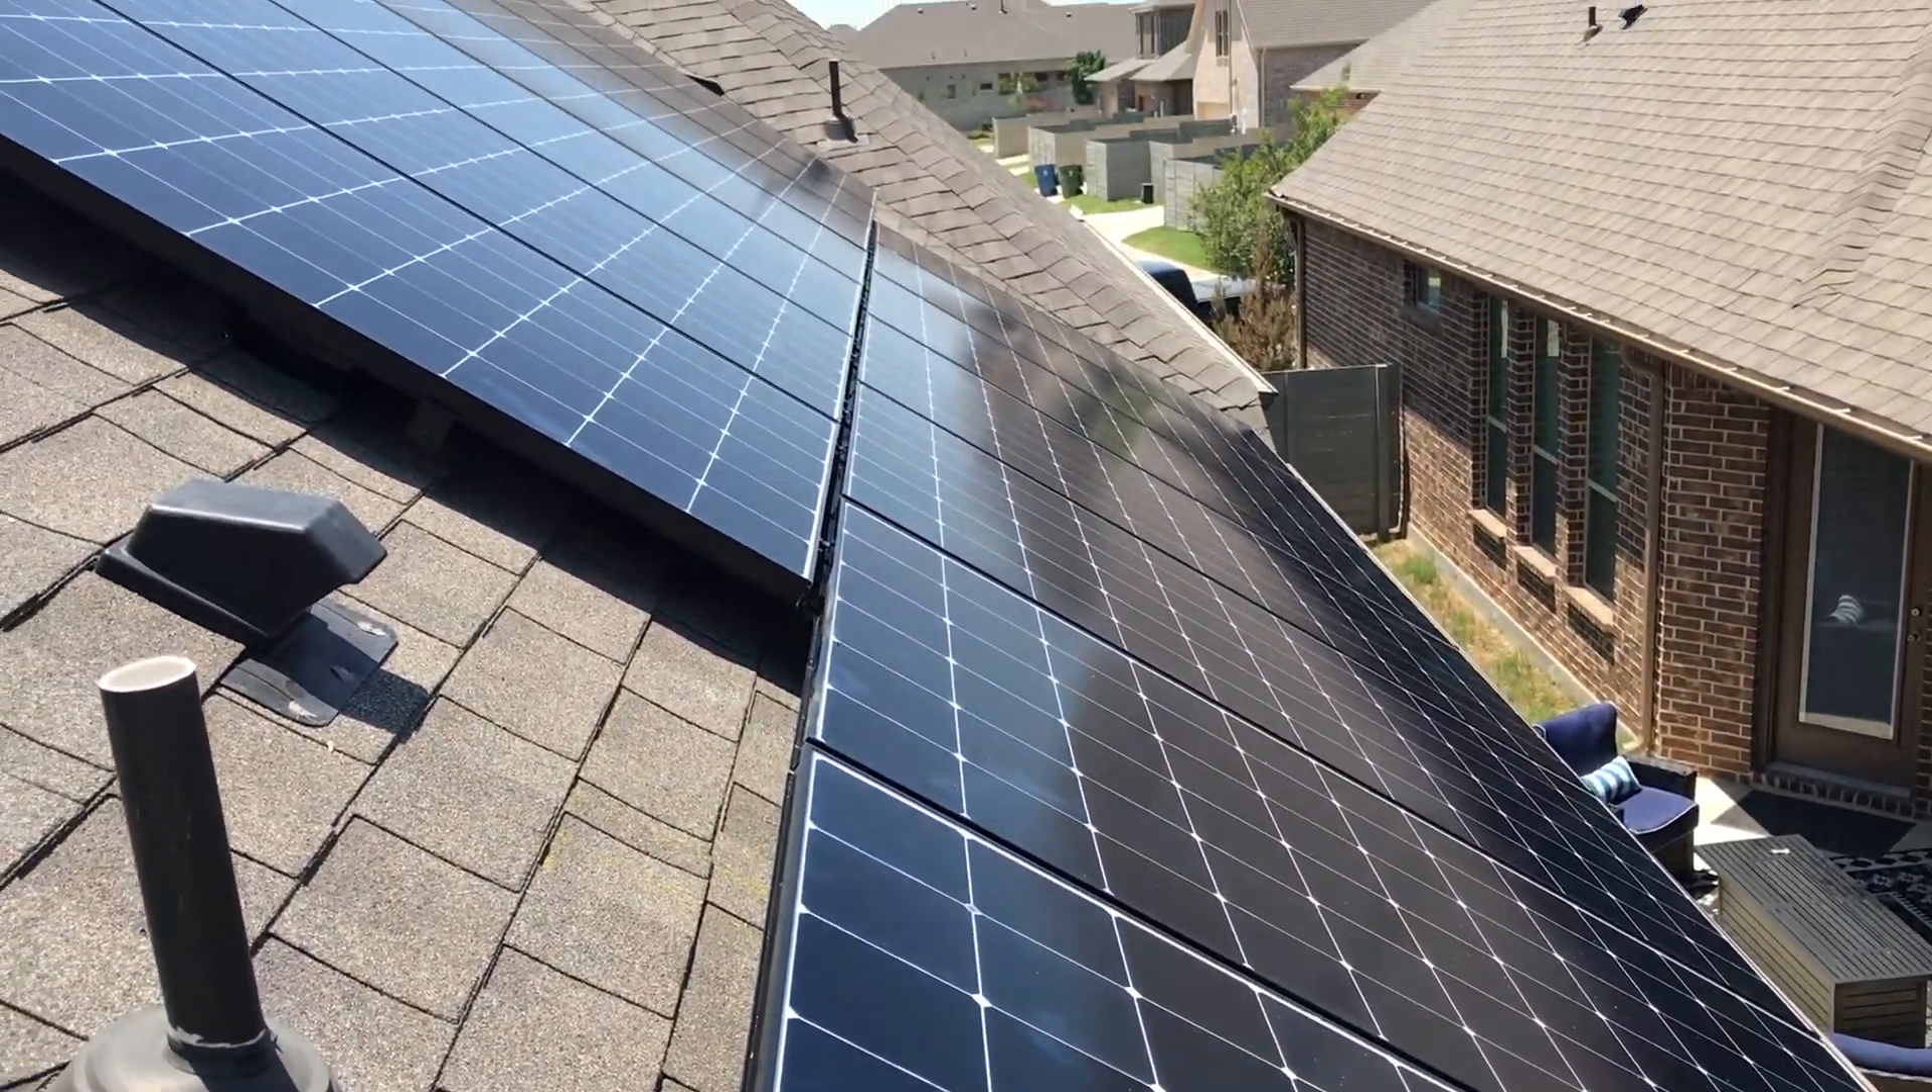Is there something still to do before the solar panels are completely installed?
No.